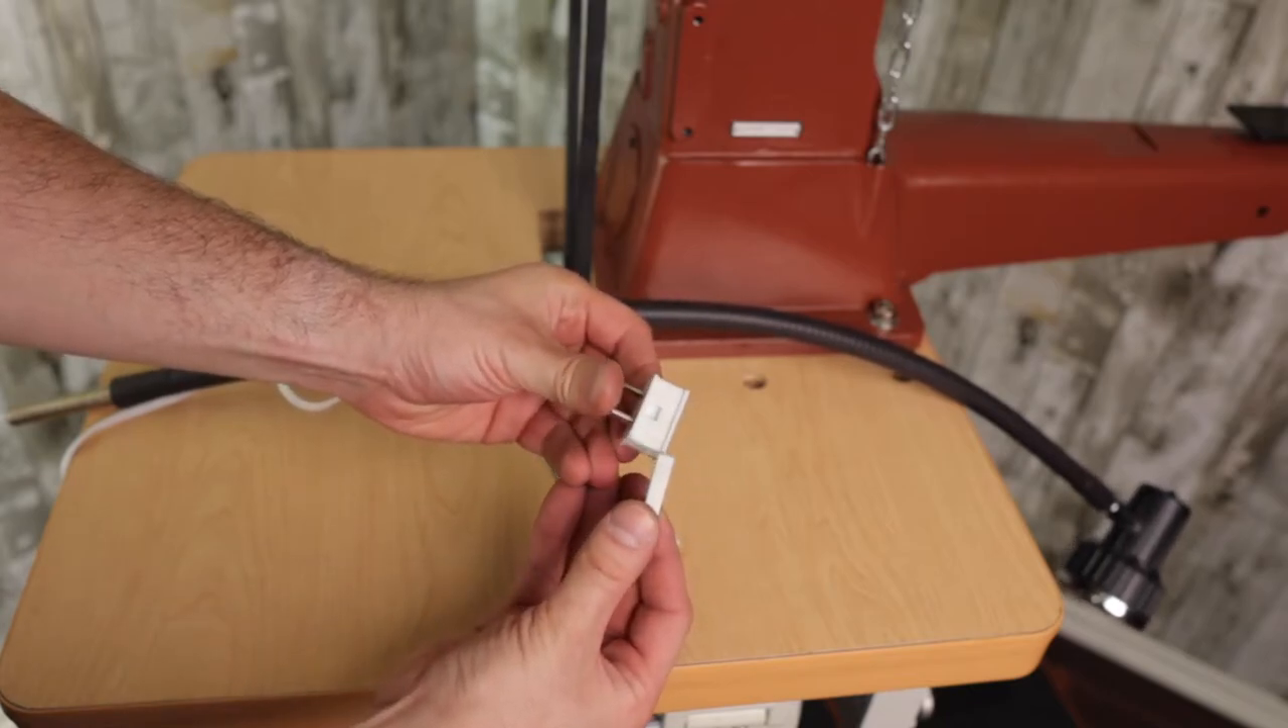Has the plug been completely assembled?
No.